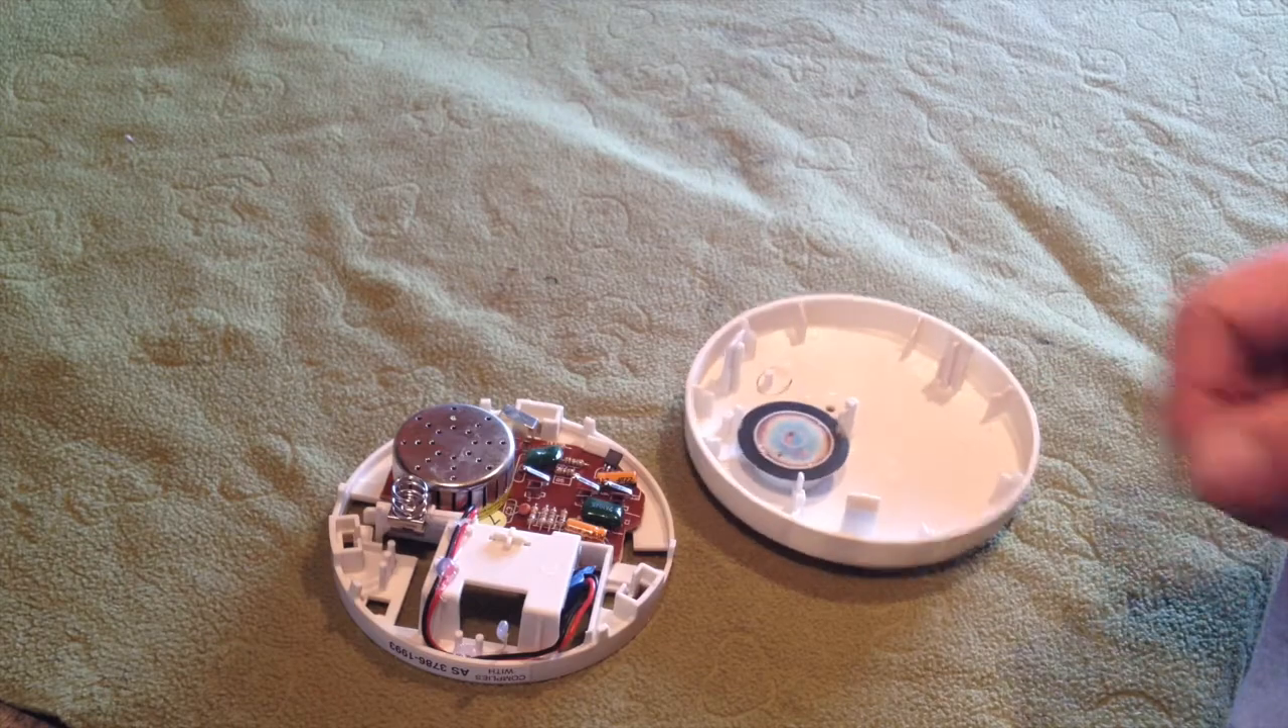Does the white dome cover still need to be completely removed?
No.